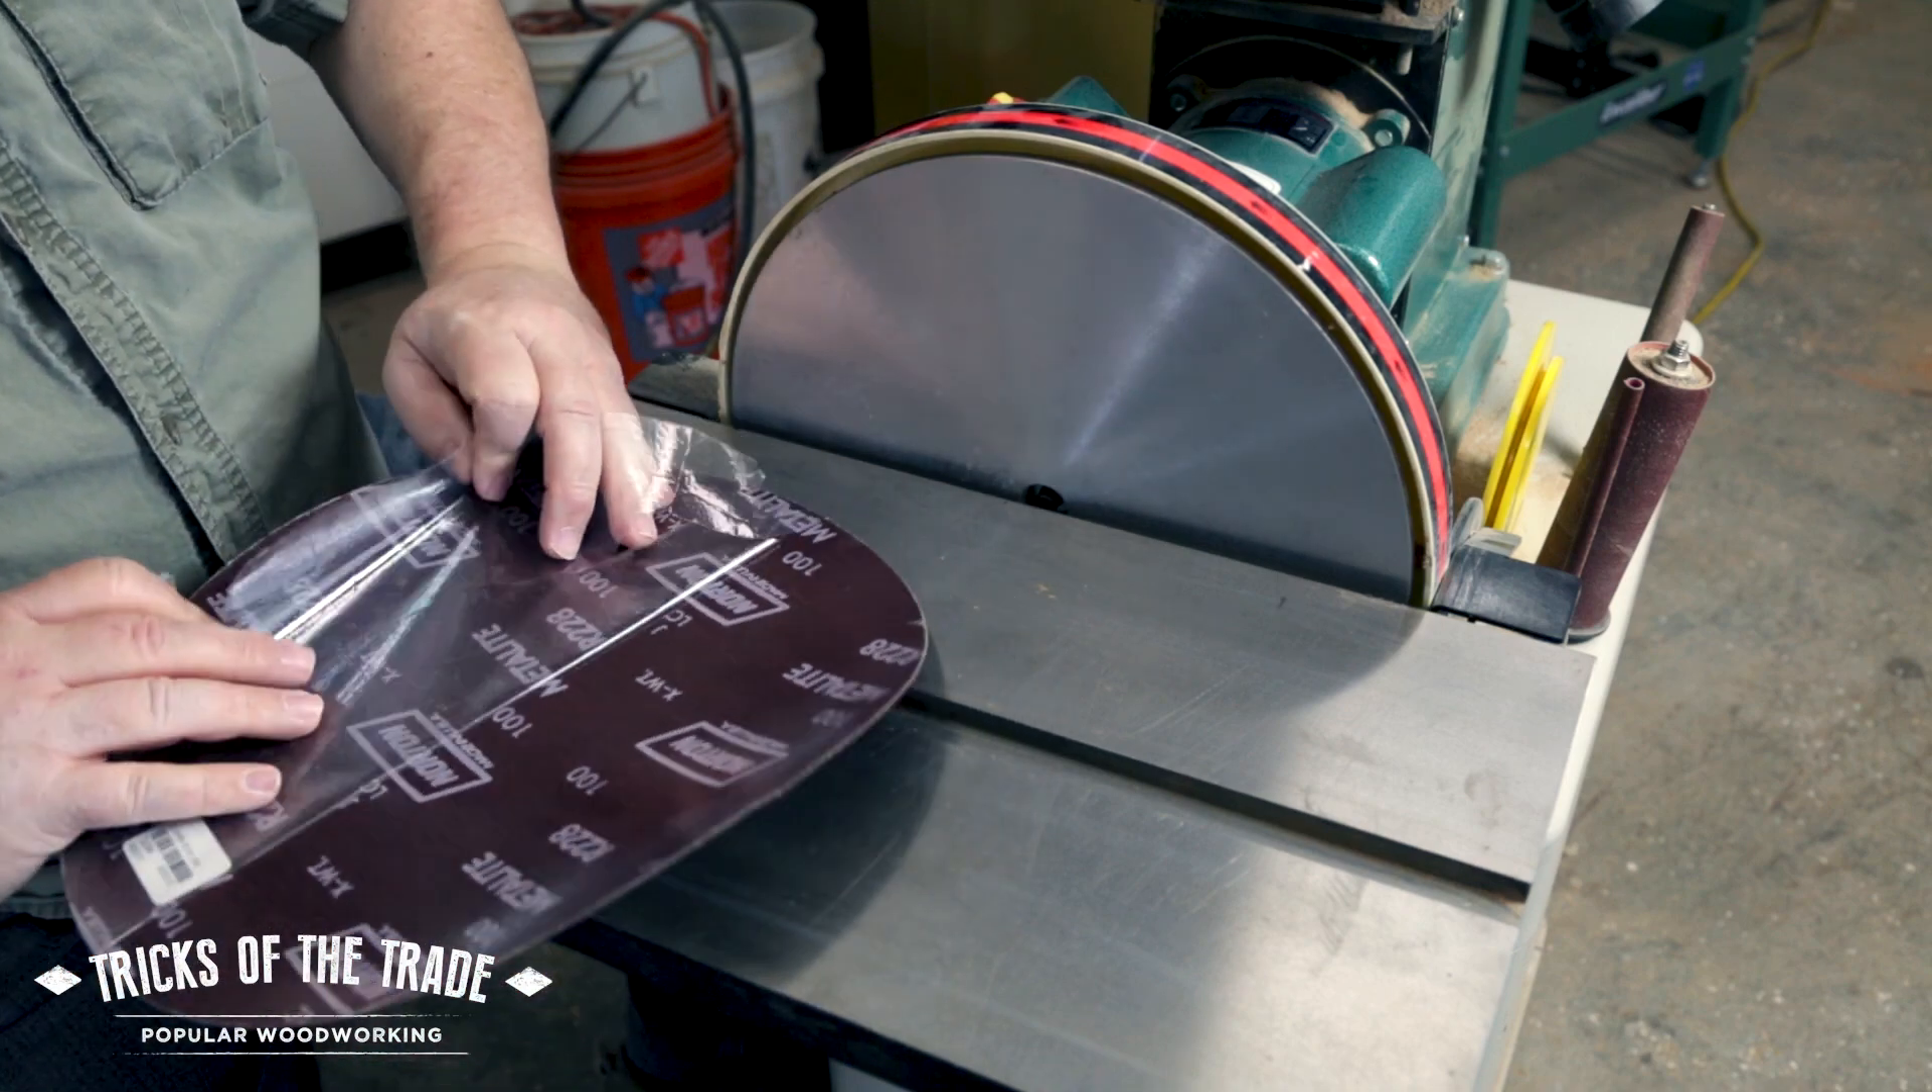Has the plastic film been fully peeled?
No.